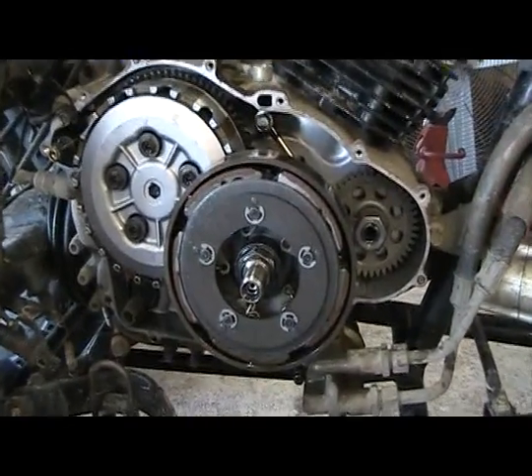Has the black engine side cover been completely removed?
Yes.